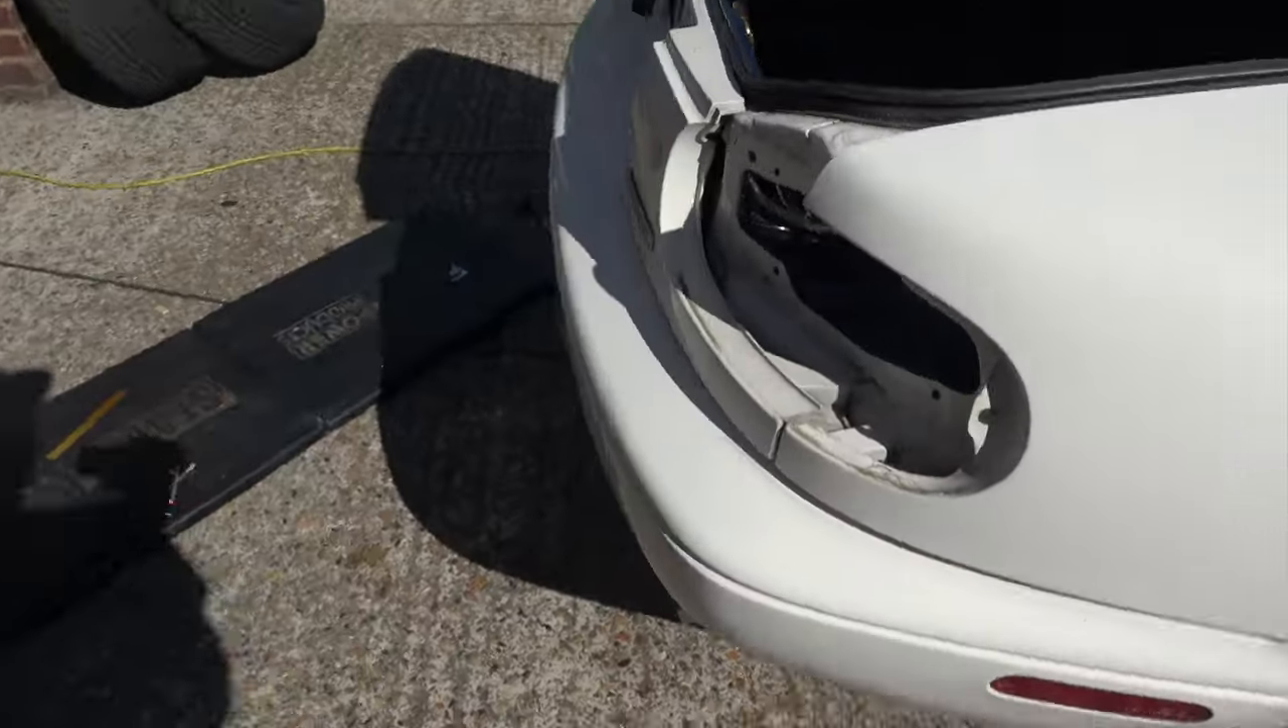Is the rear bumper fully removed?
No.